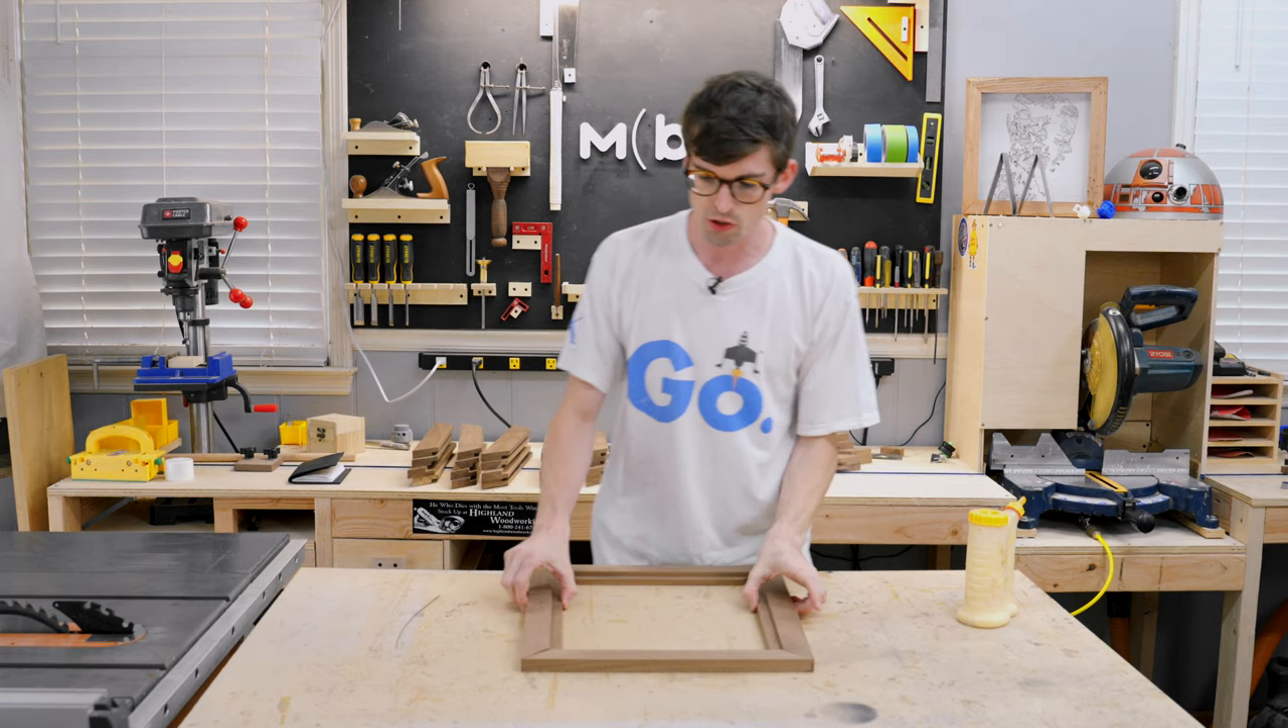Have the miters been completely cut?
Yes.